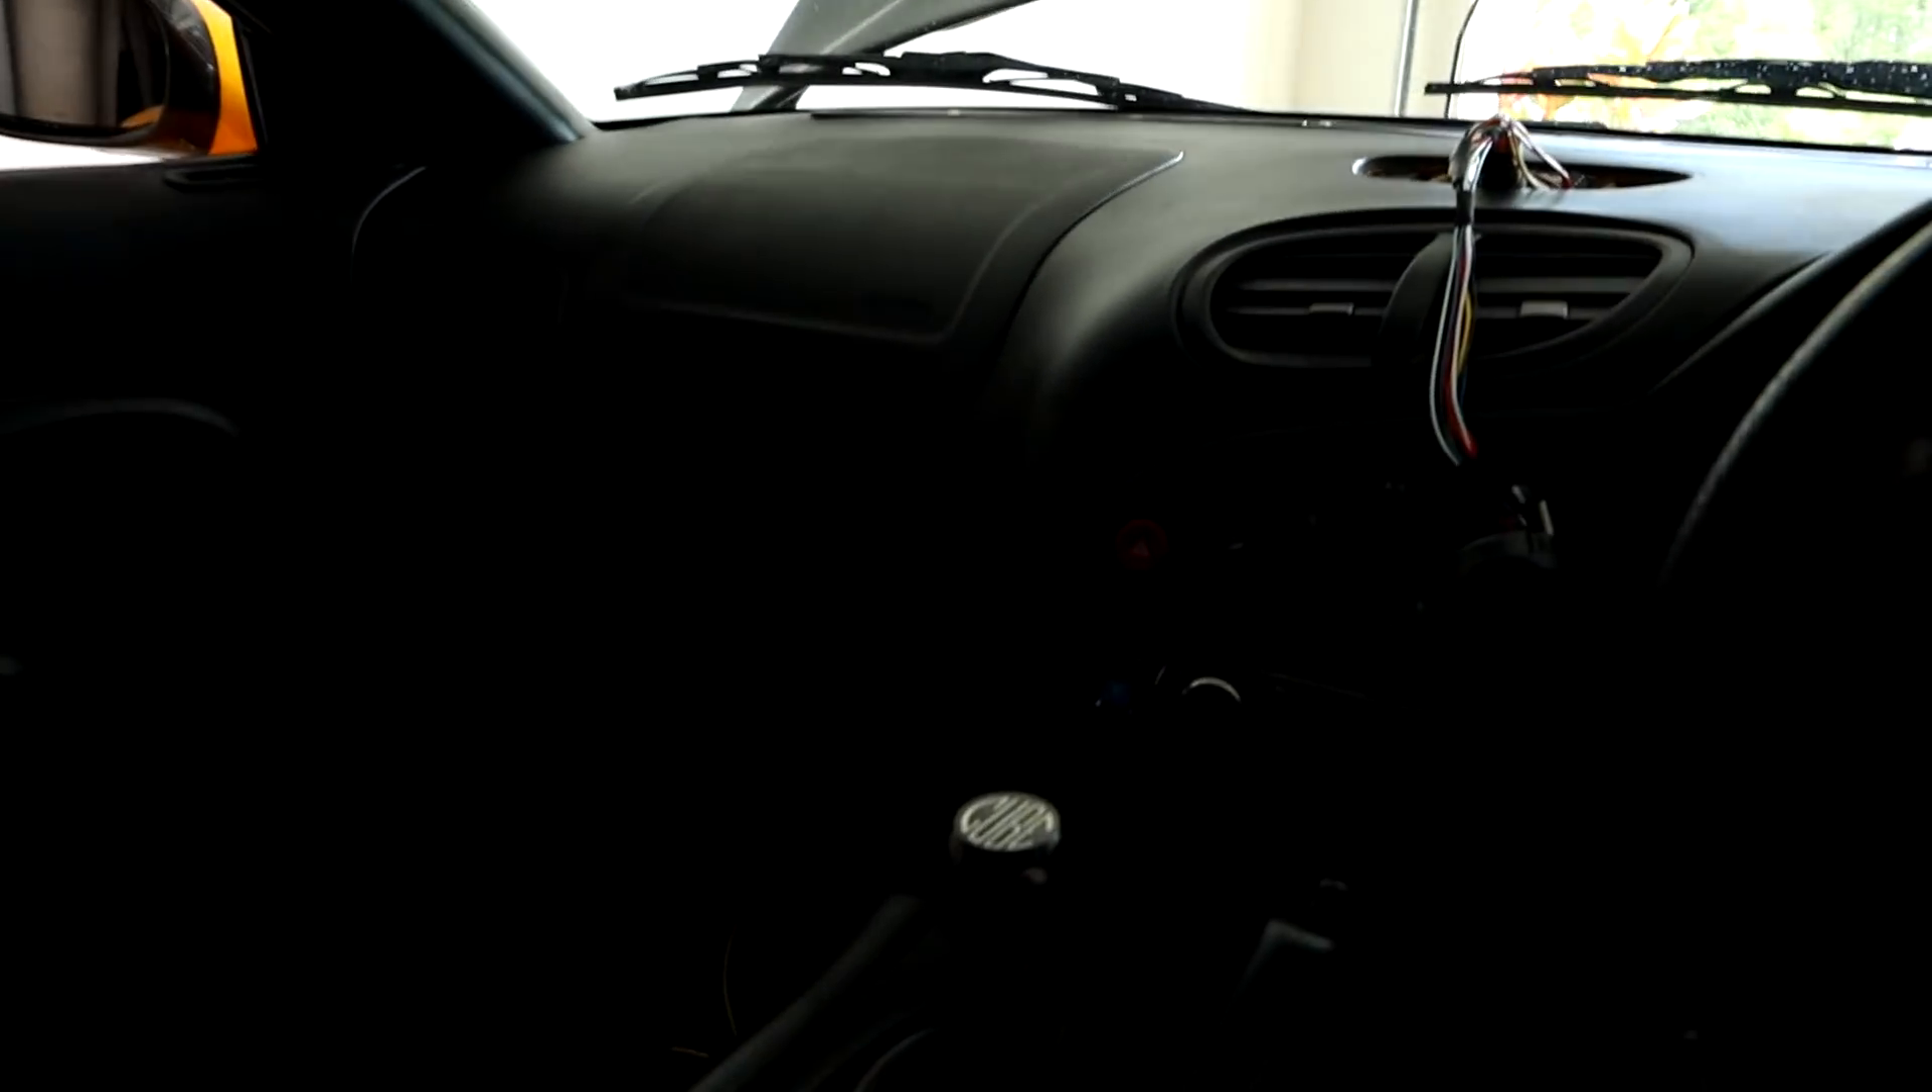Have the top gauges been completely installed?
No.